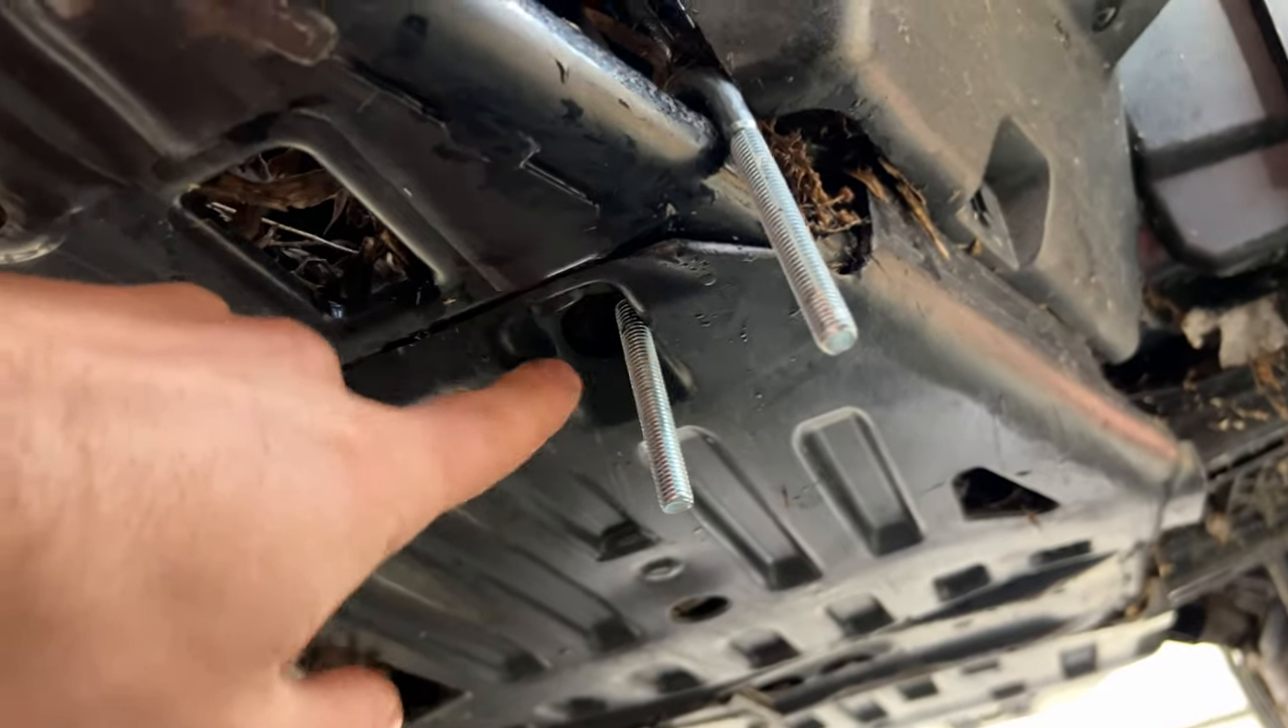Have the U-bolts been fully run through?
Yes.